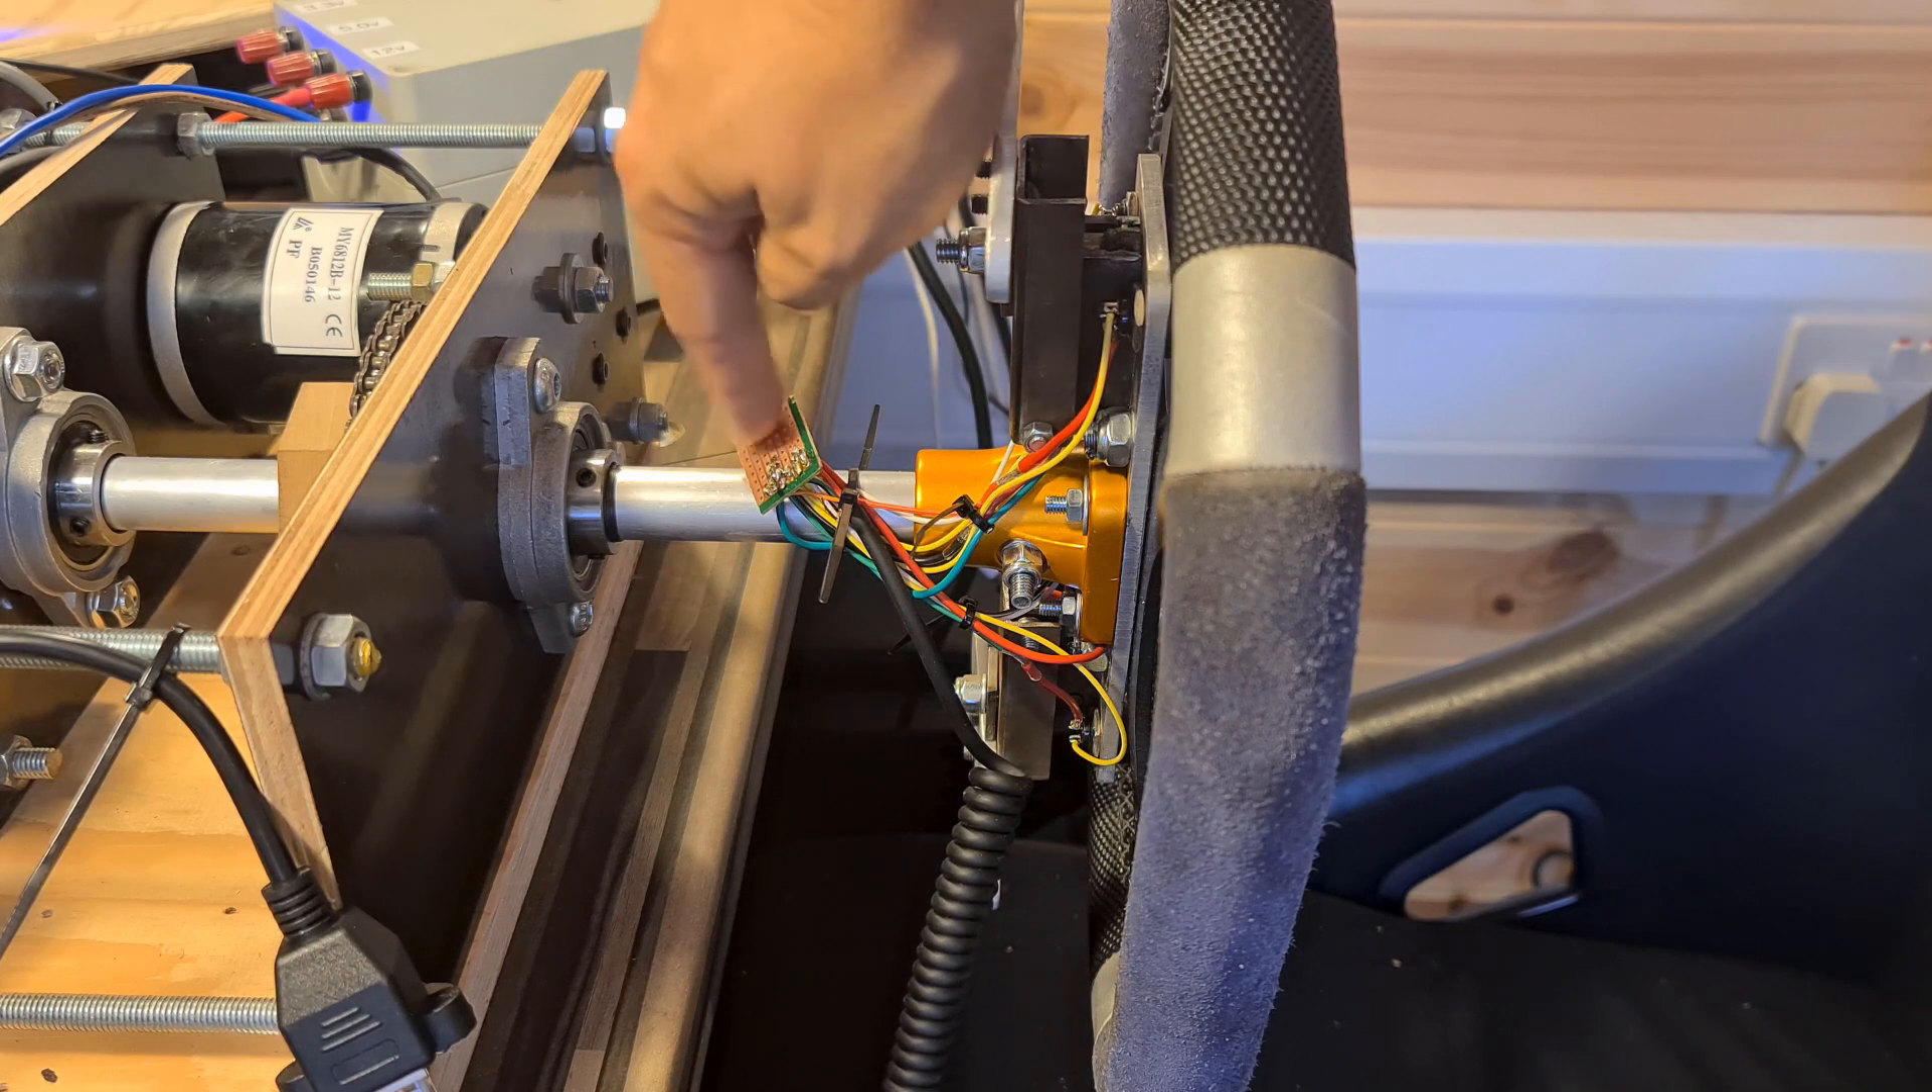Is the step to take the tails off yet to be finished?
Yes.